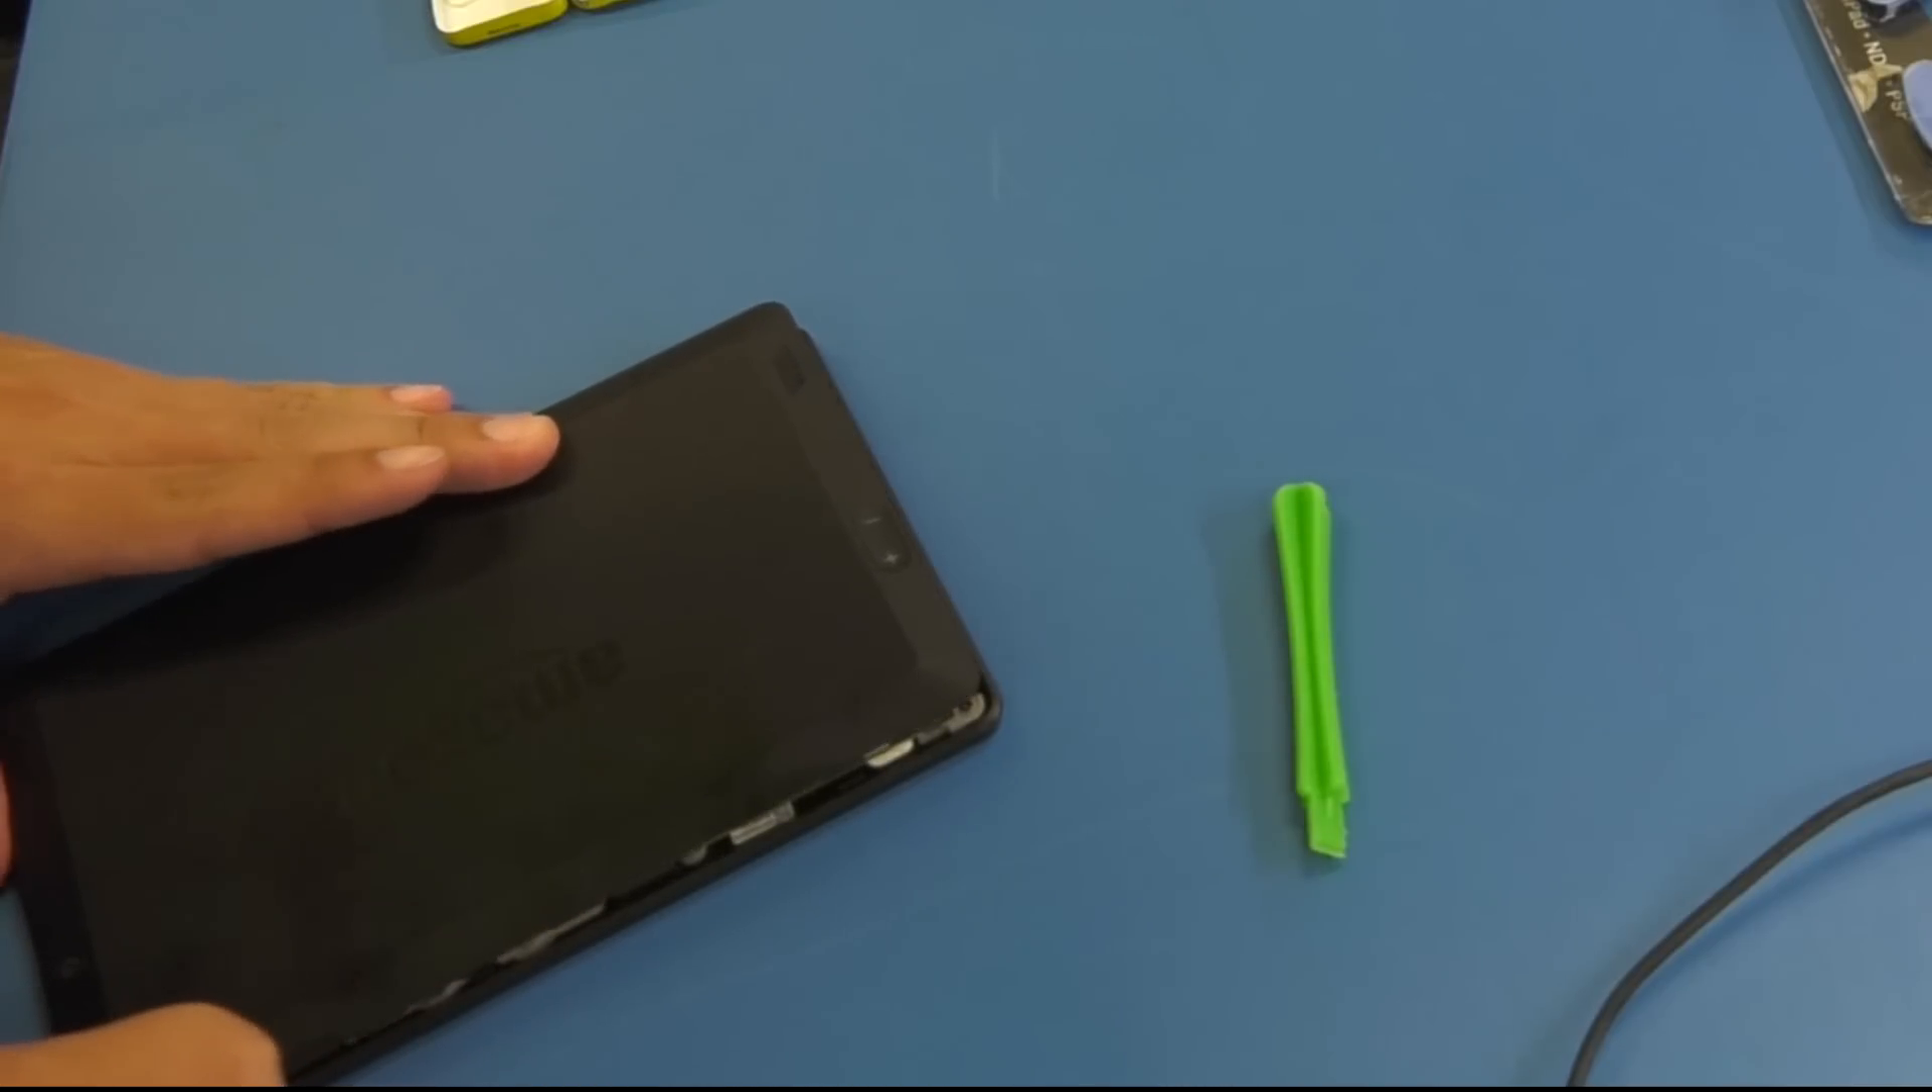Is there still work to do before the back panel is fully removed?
Yes.